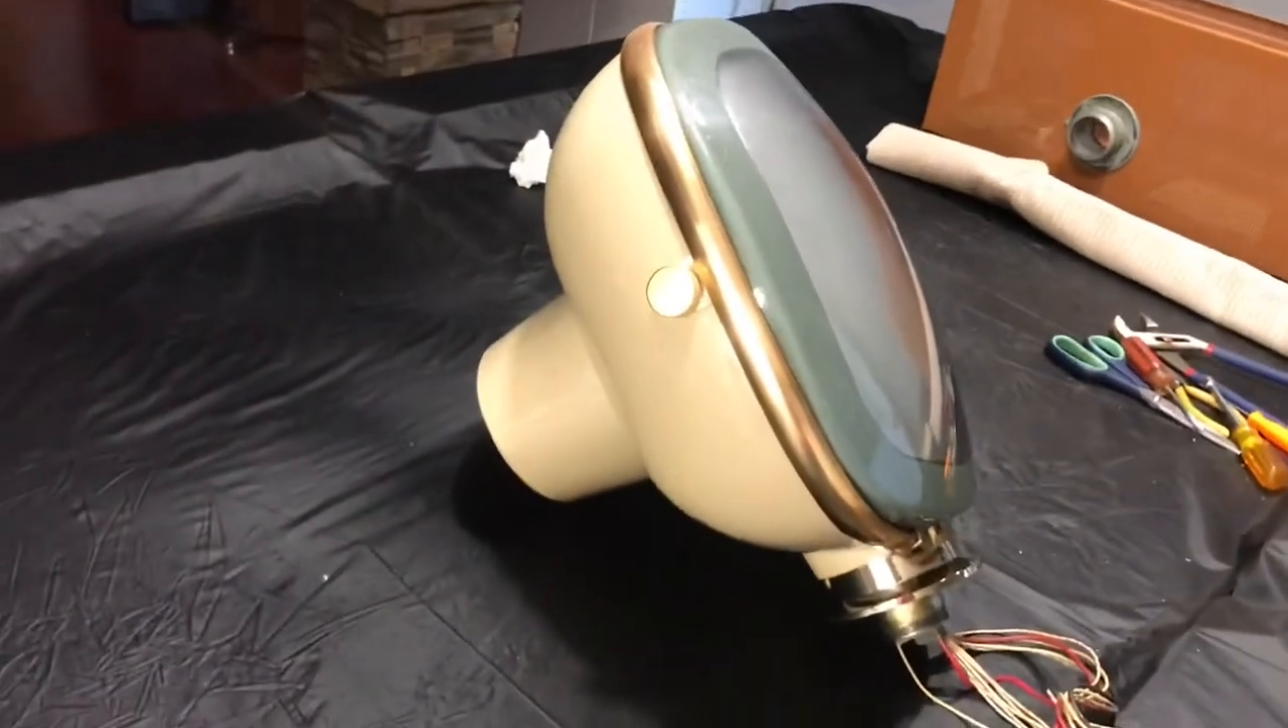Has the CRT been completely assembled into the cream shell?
Yes.